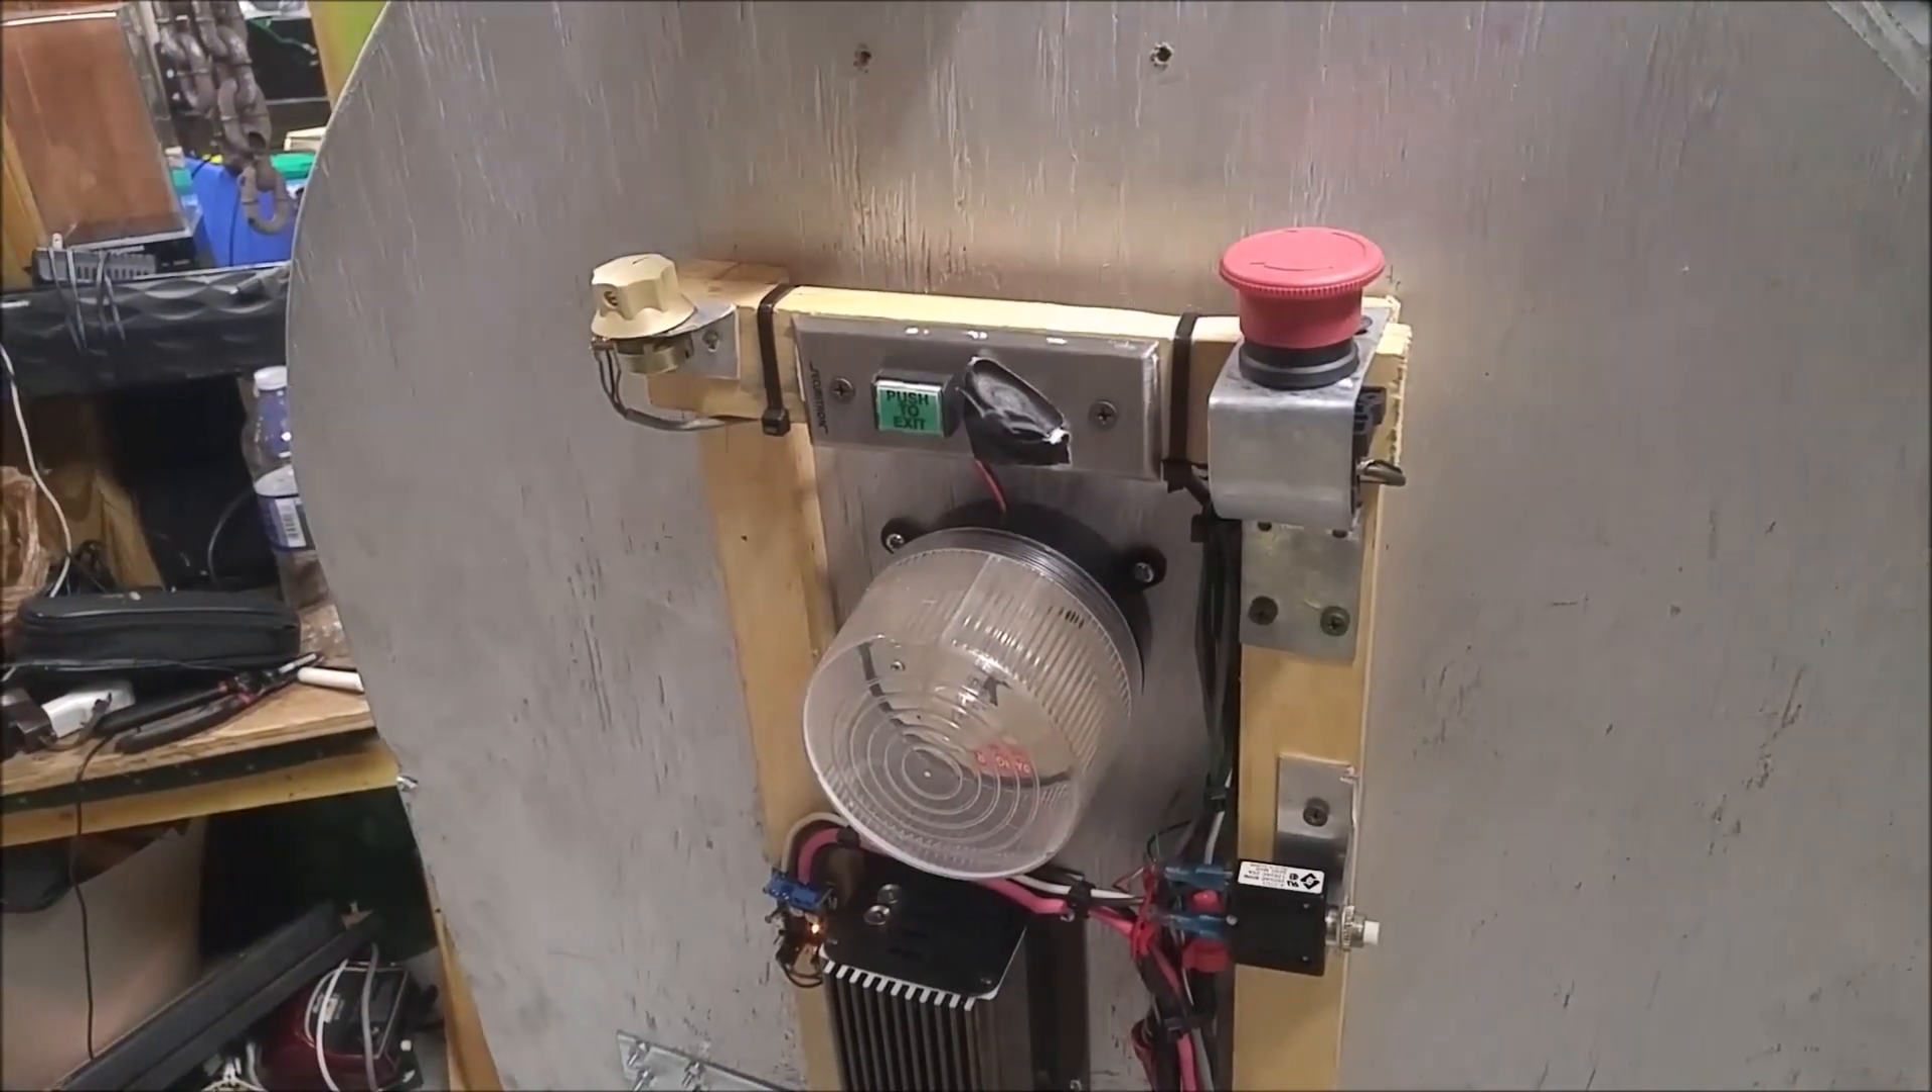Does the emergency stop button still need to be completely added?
No.